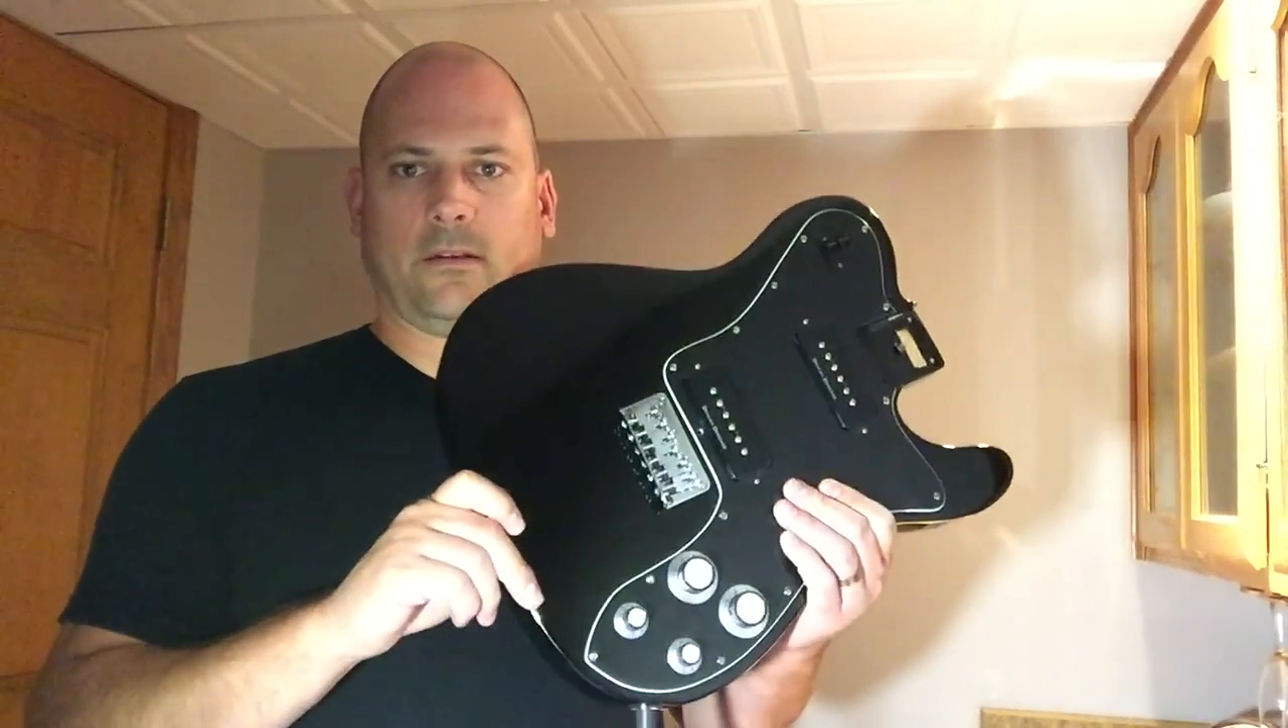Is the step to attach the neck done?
No.